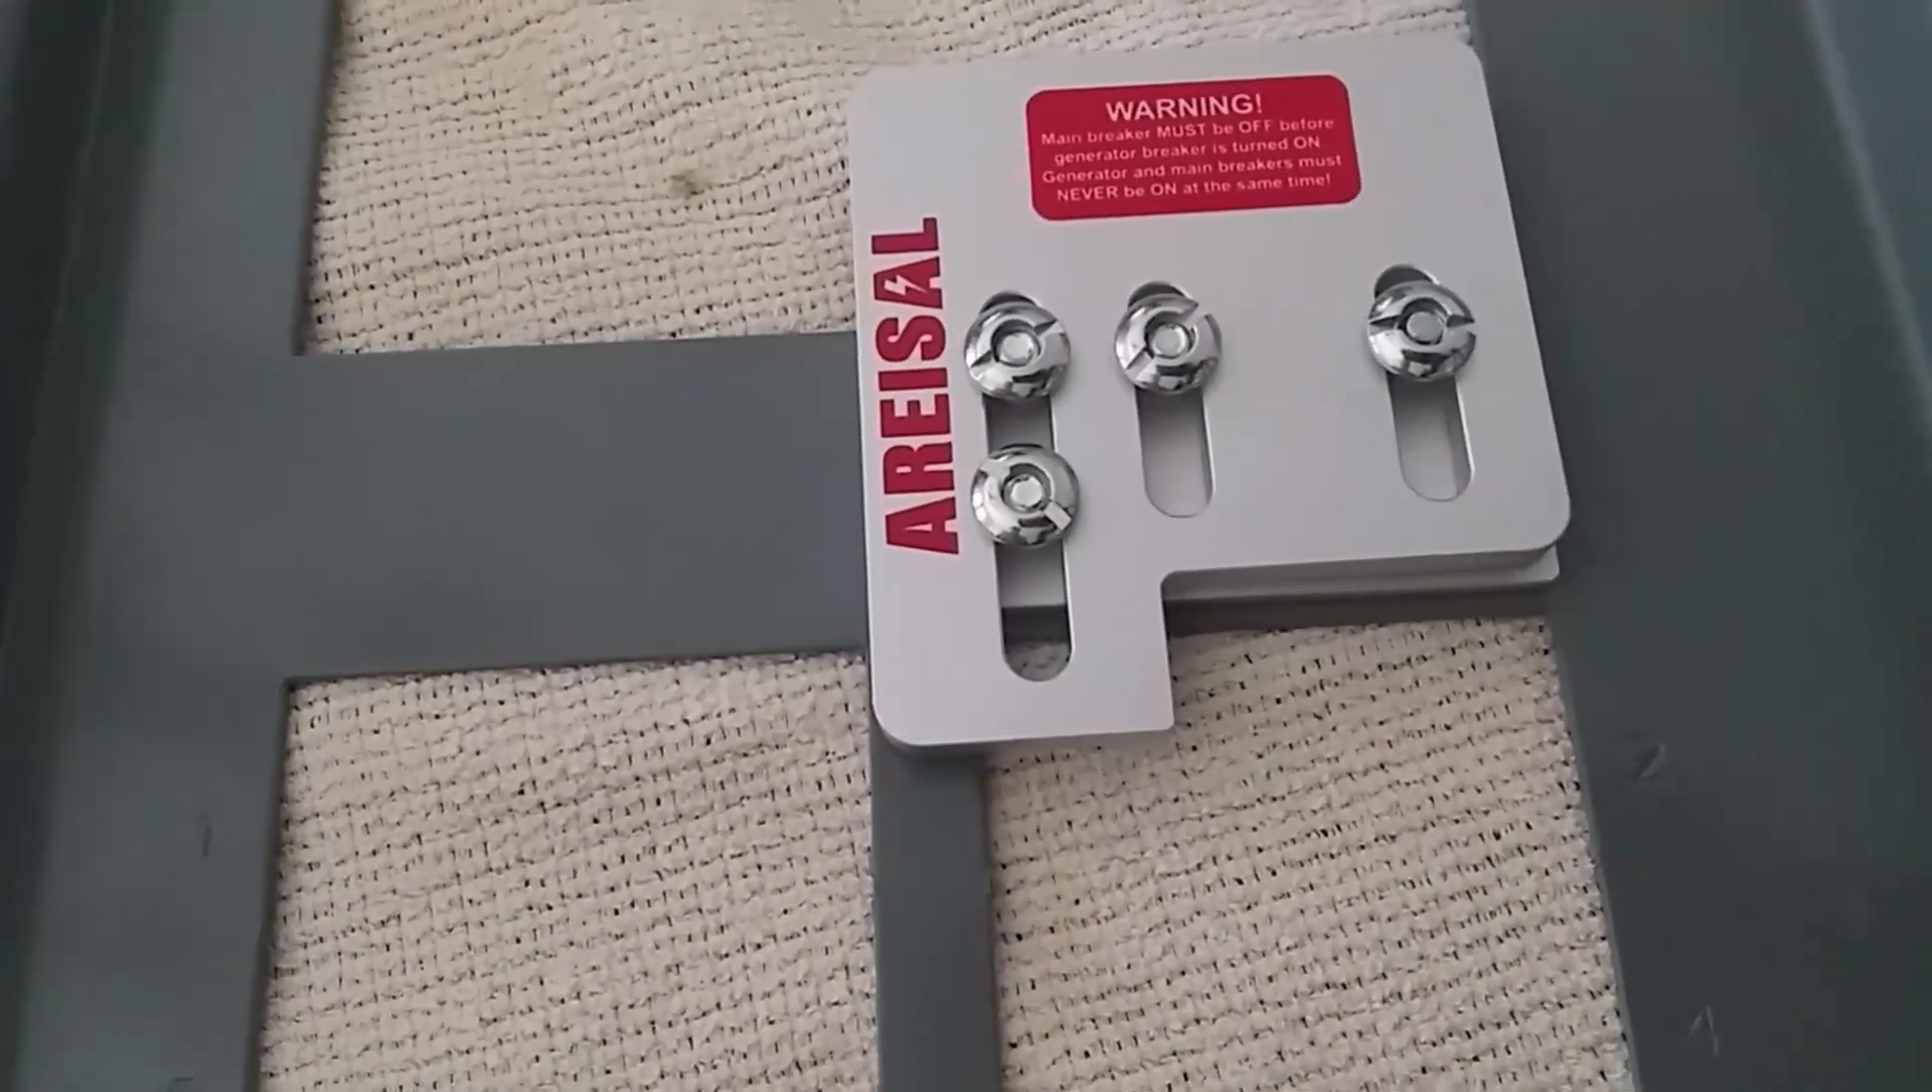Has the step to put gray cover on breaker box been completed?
No.